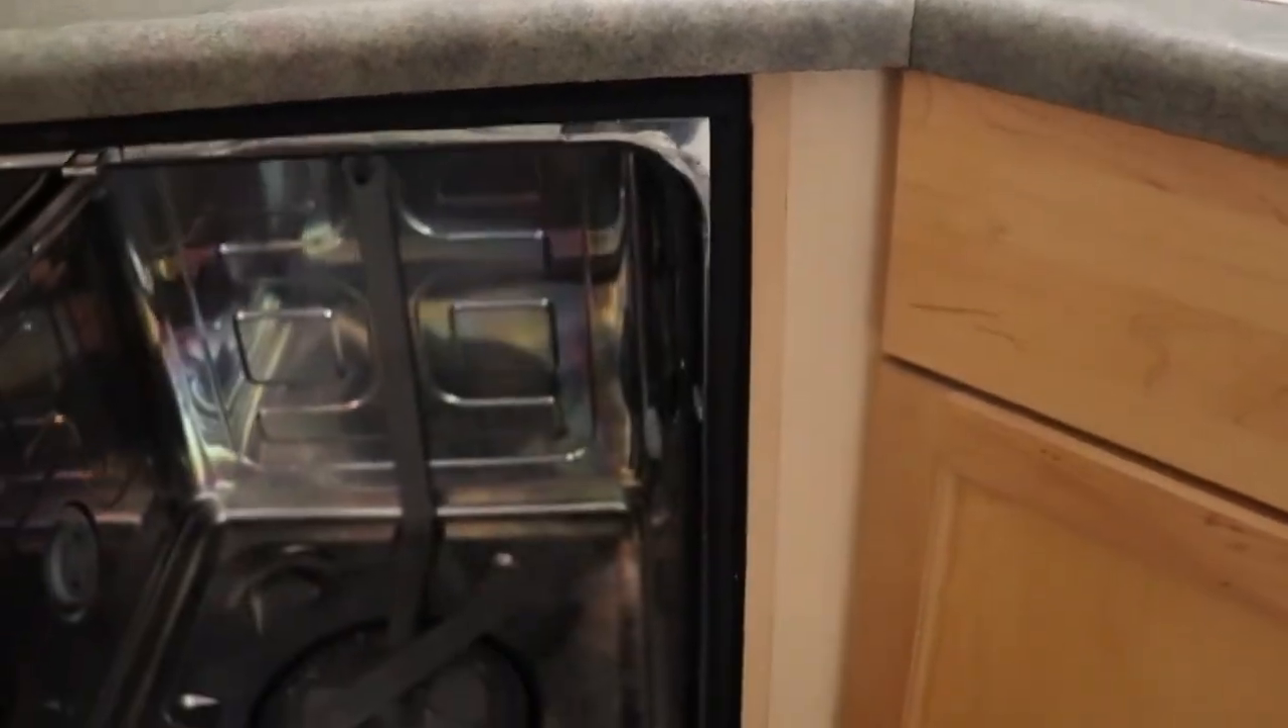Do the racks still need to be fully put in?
Yes.